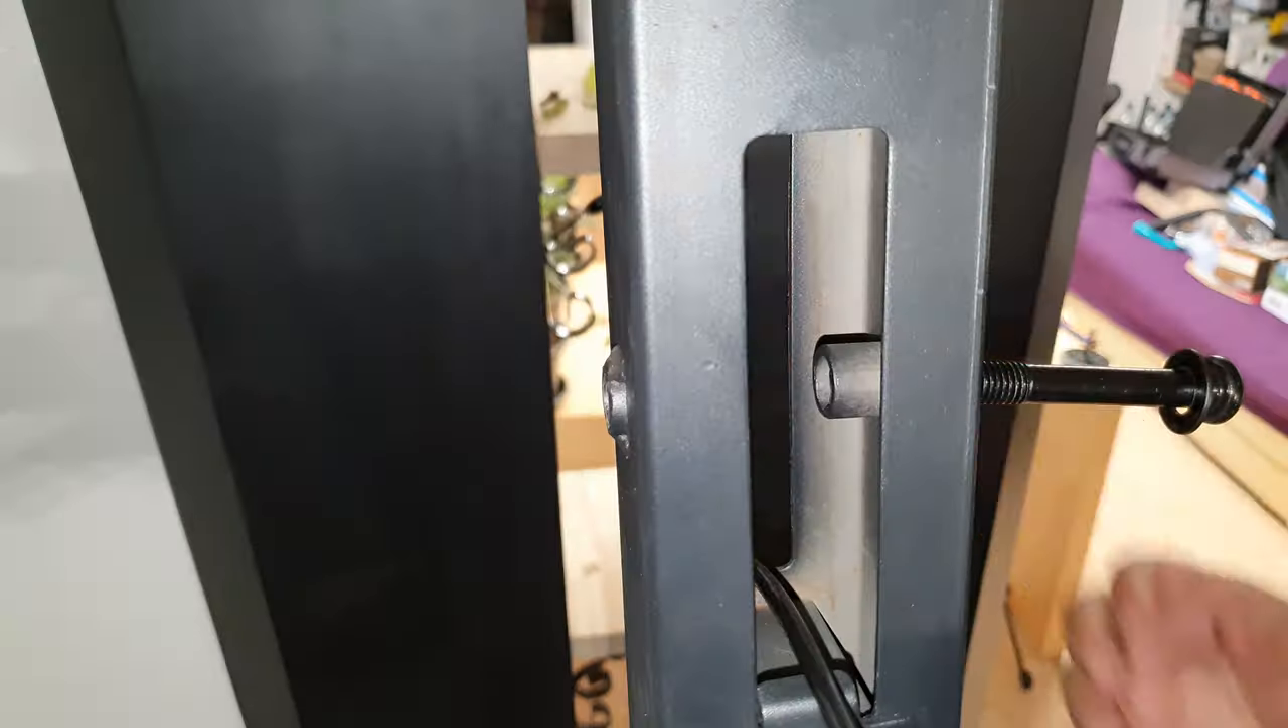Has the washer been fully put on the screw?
Yes.